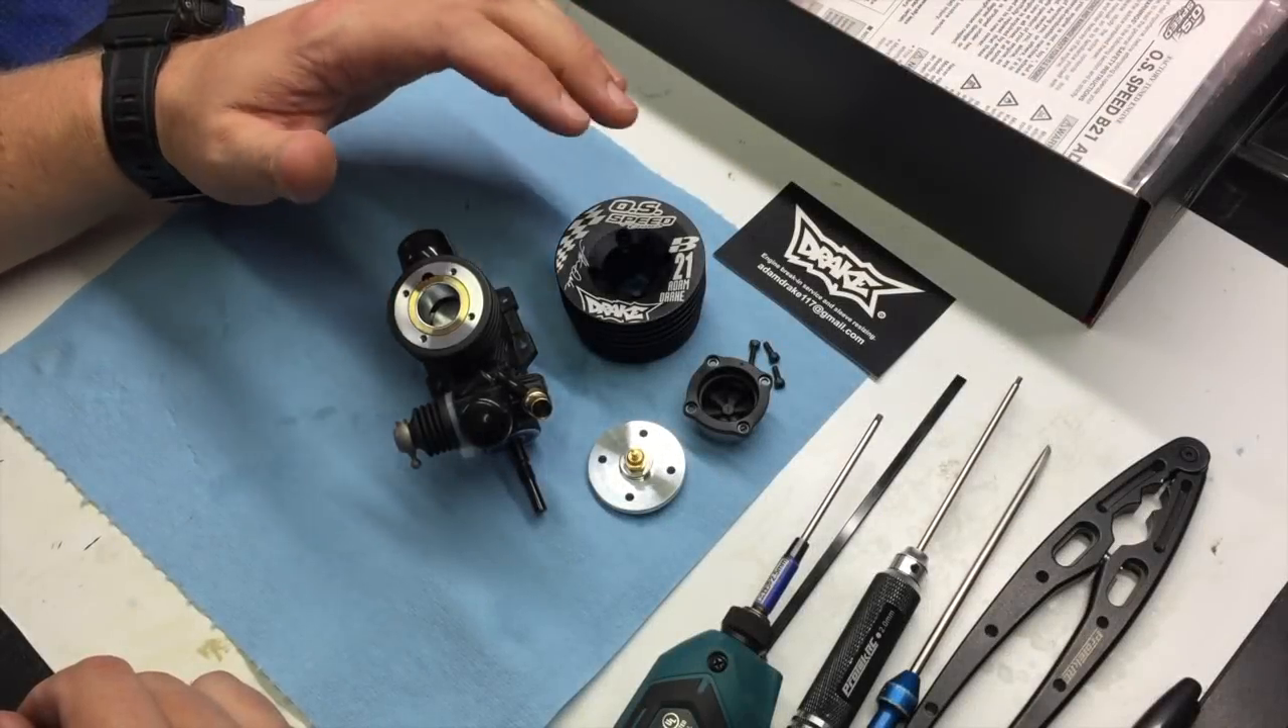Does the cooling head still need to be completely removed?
No.